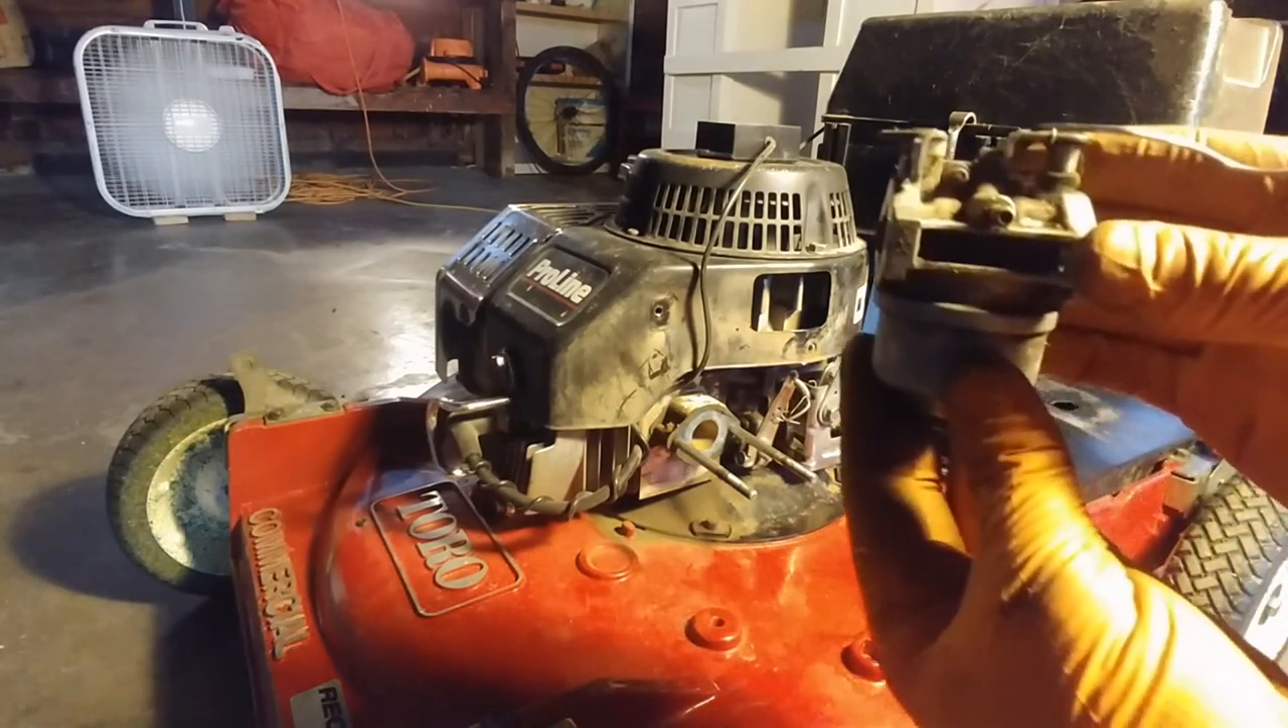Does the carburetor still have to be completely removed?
No.